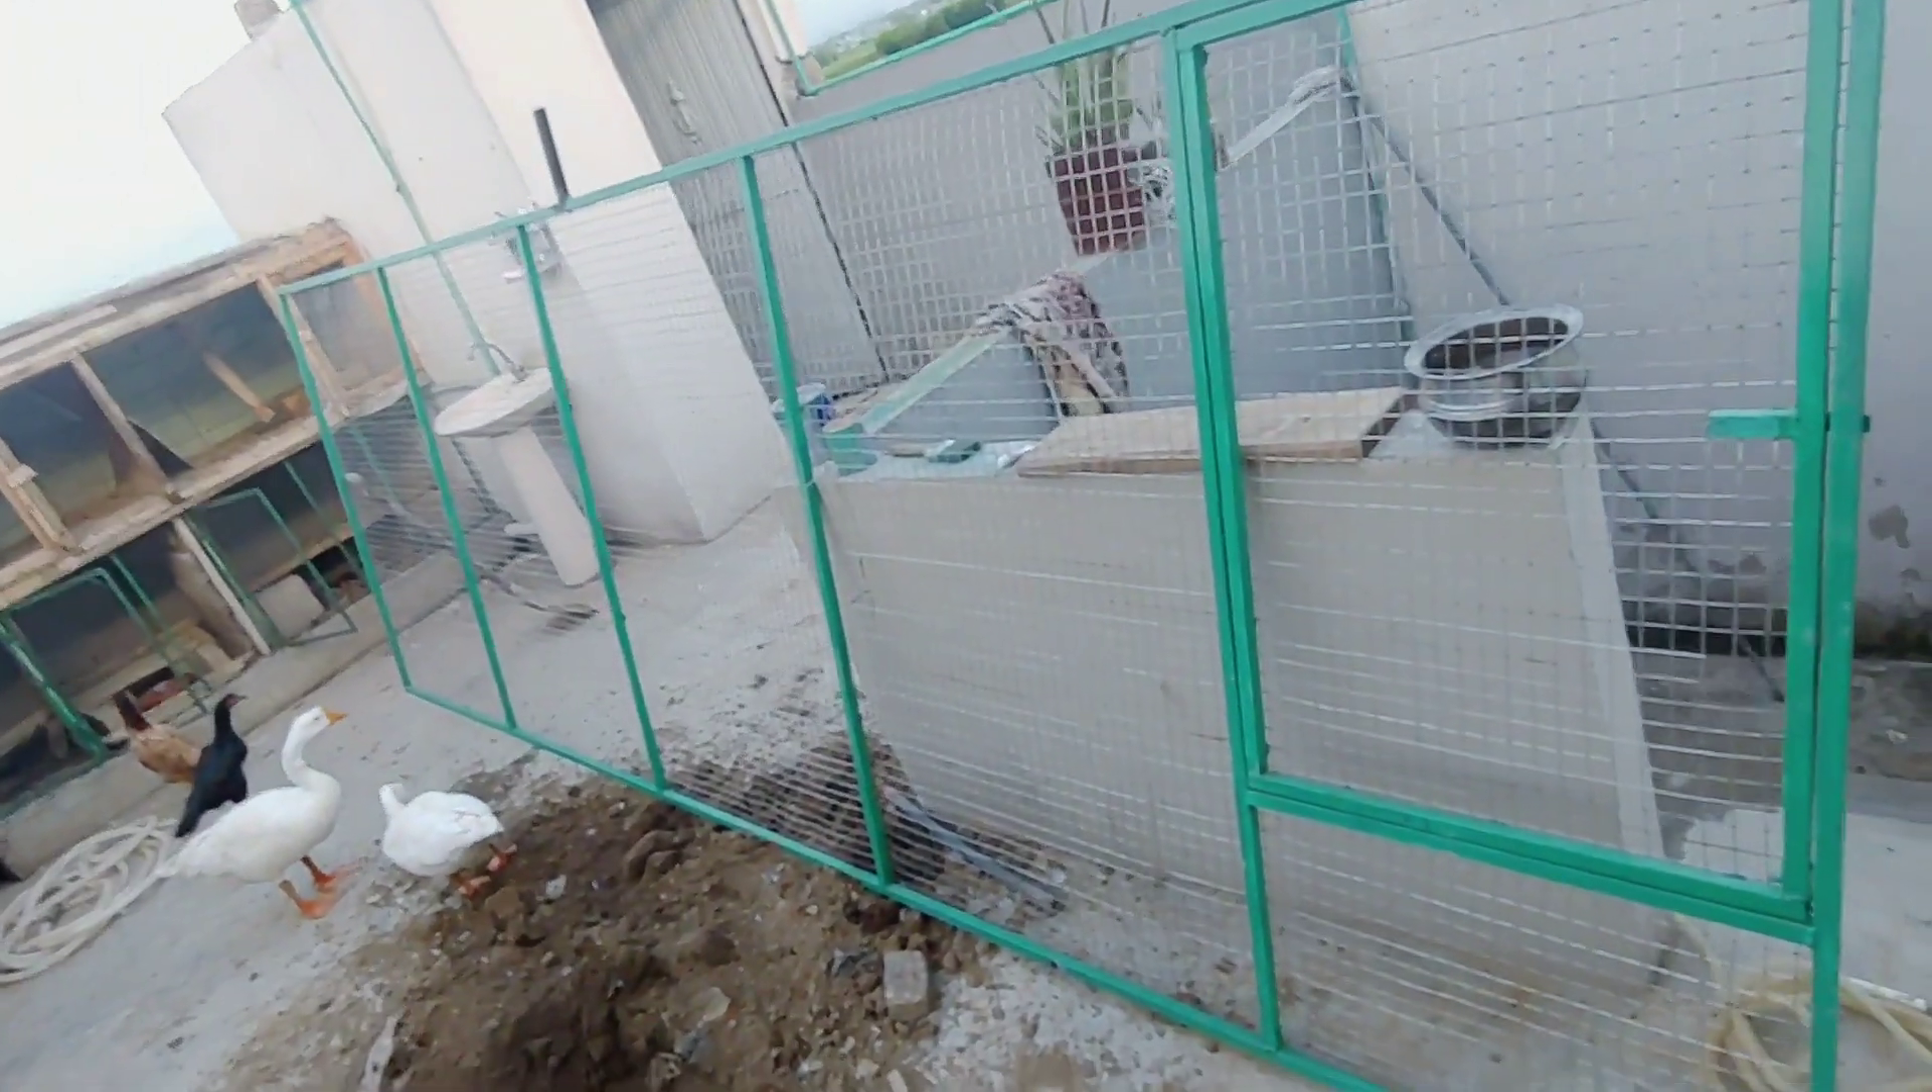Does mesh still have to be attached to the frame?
No.